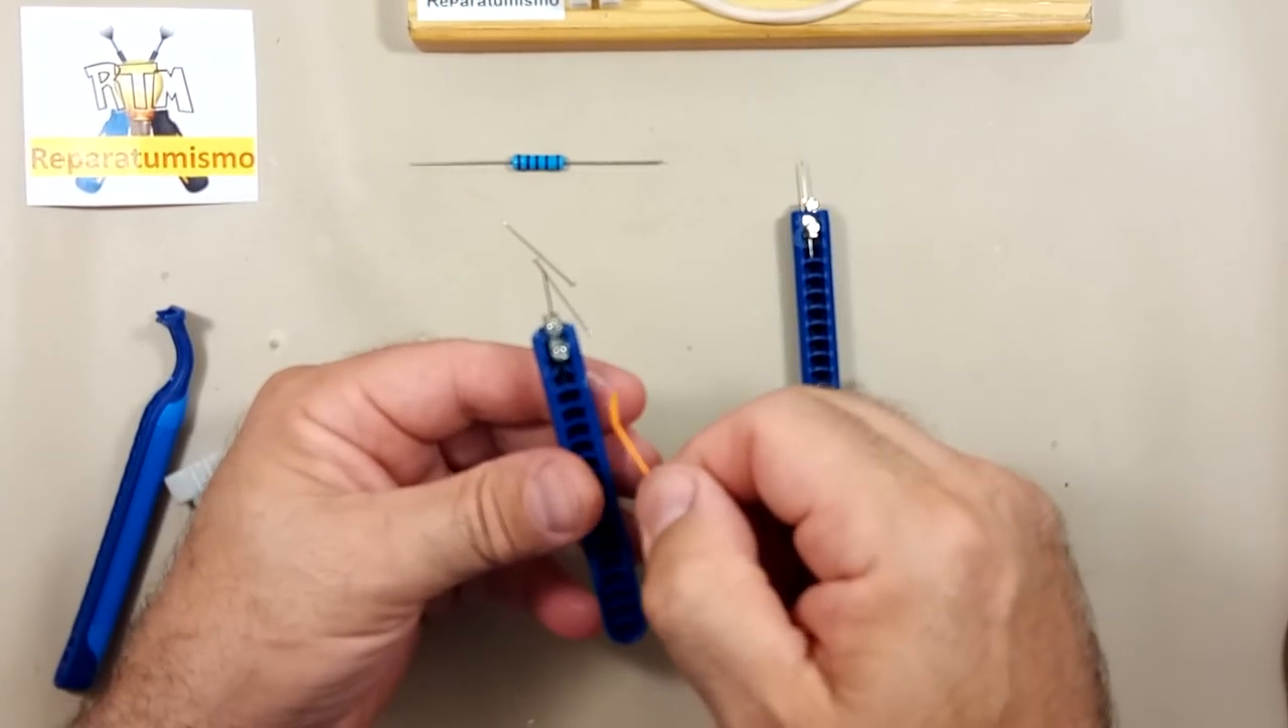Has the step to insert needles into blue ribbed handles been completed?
Yes.